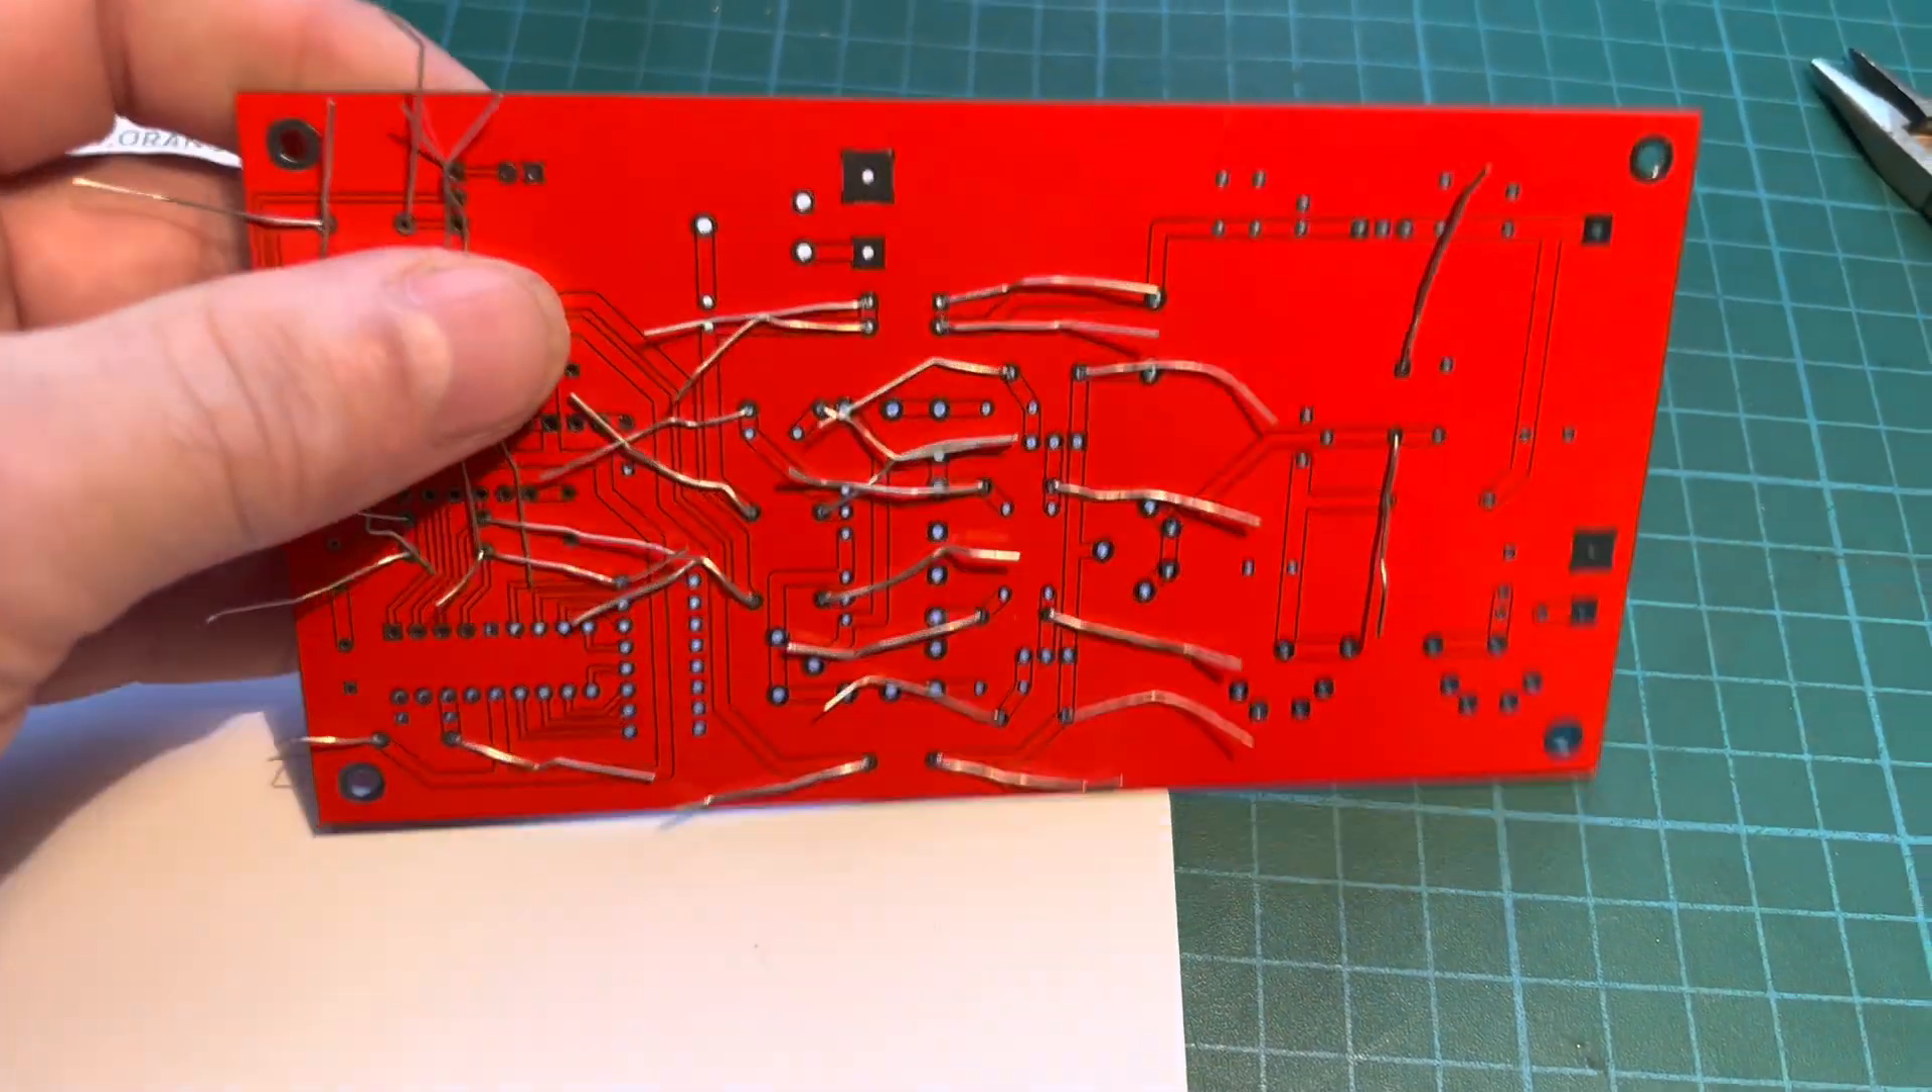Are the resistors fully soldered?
No.